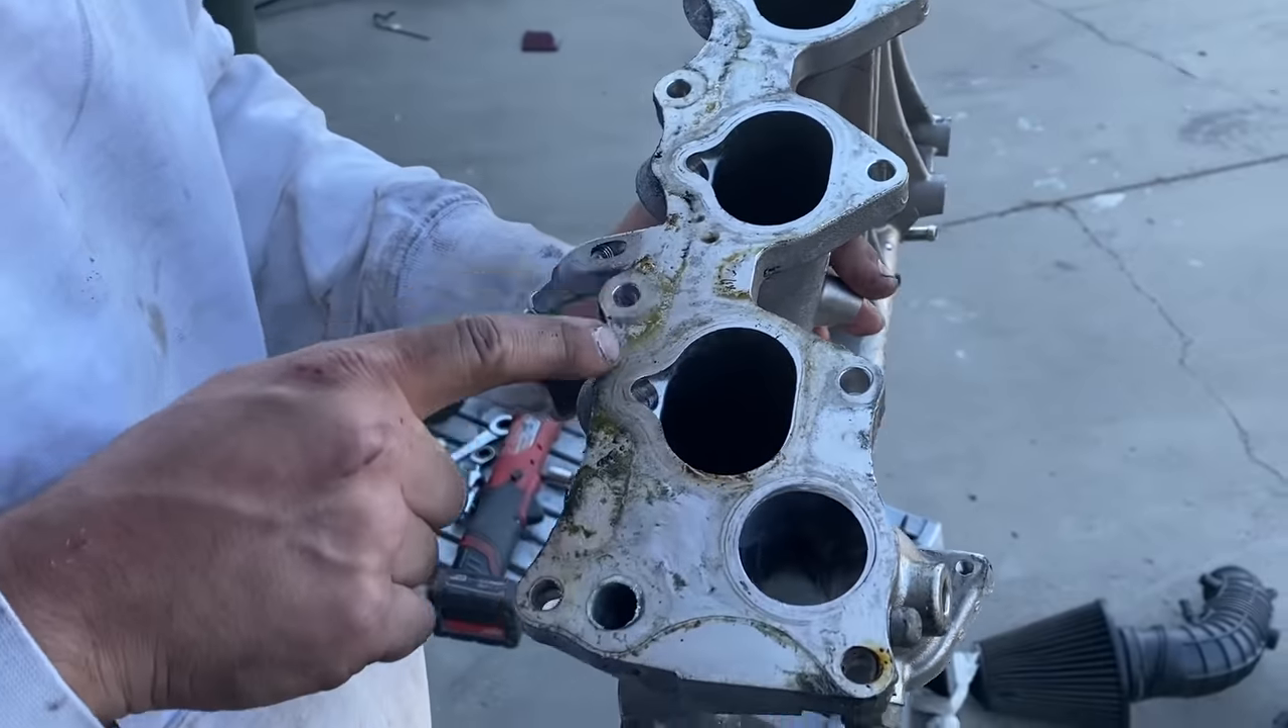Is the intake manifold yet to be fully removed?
No.